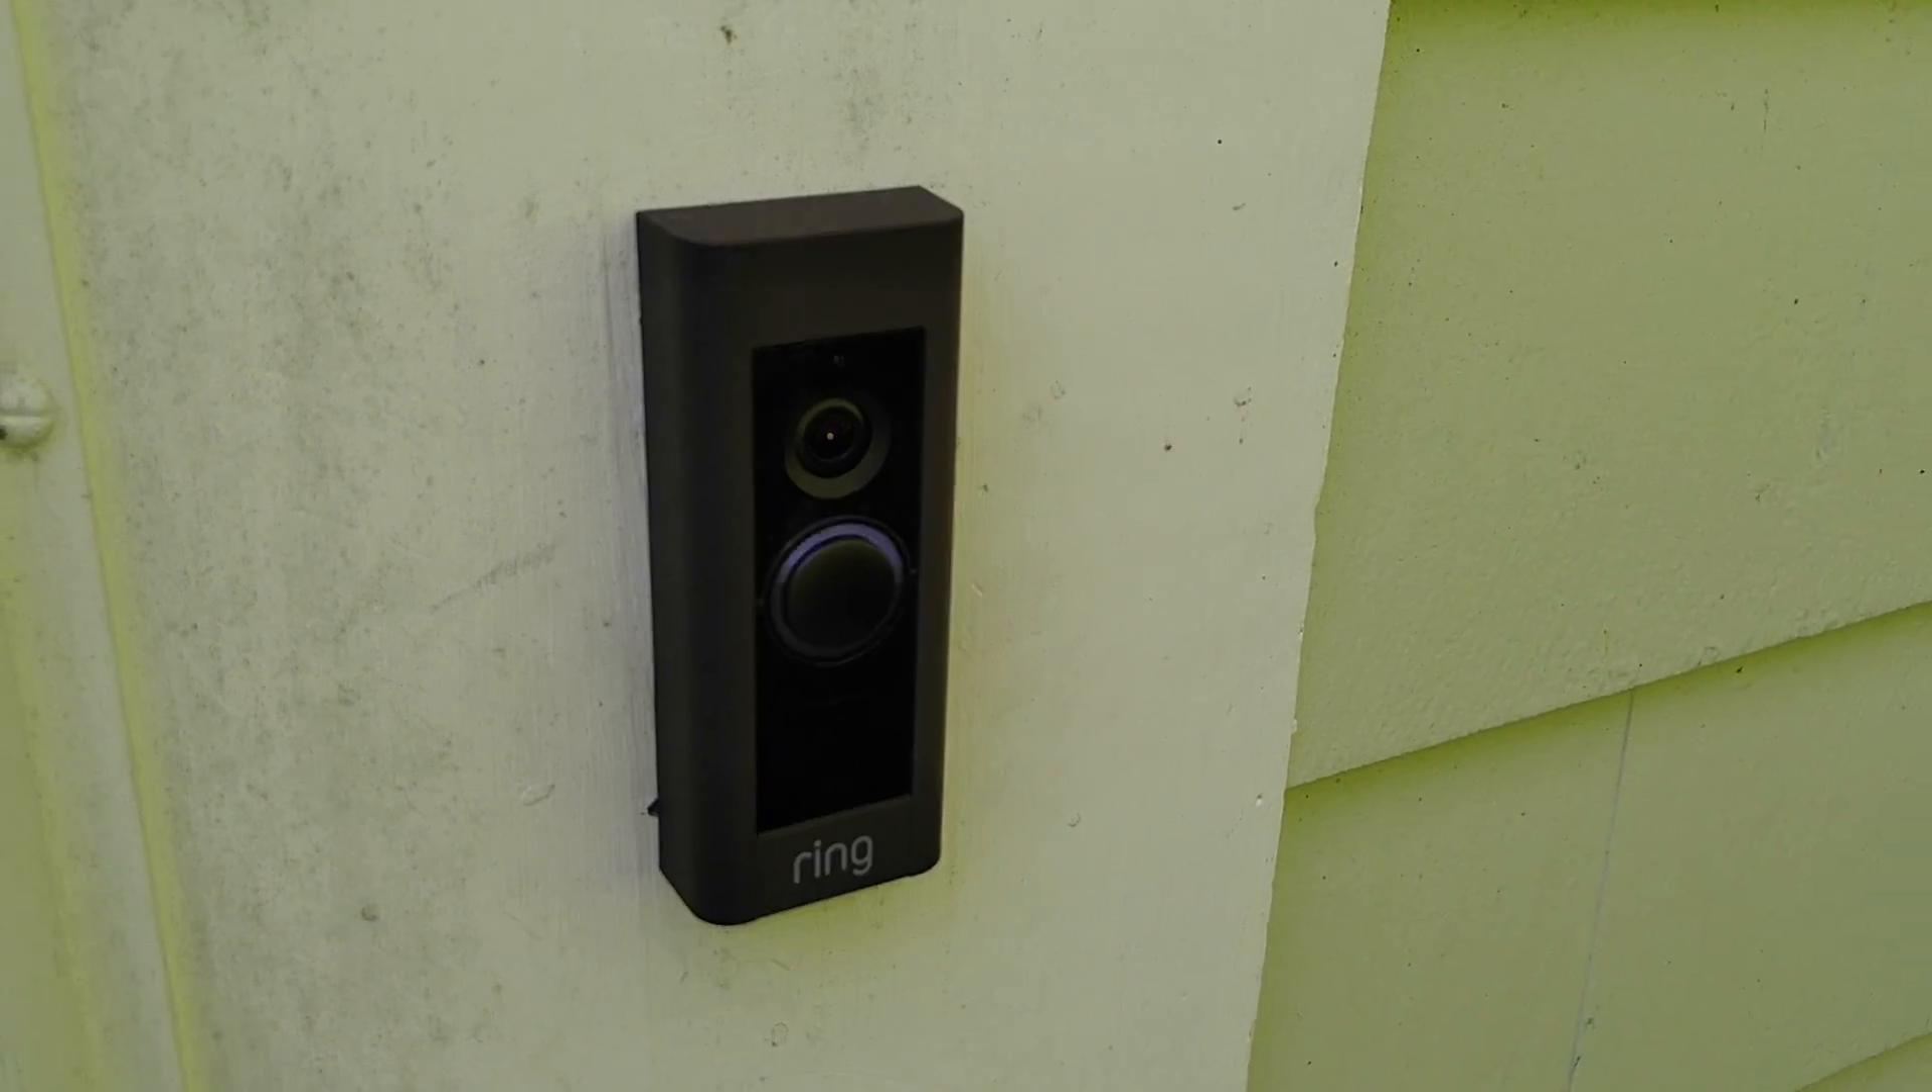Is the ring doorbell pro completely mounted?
Yes.